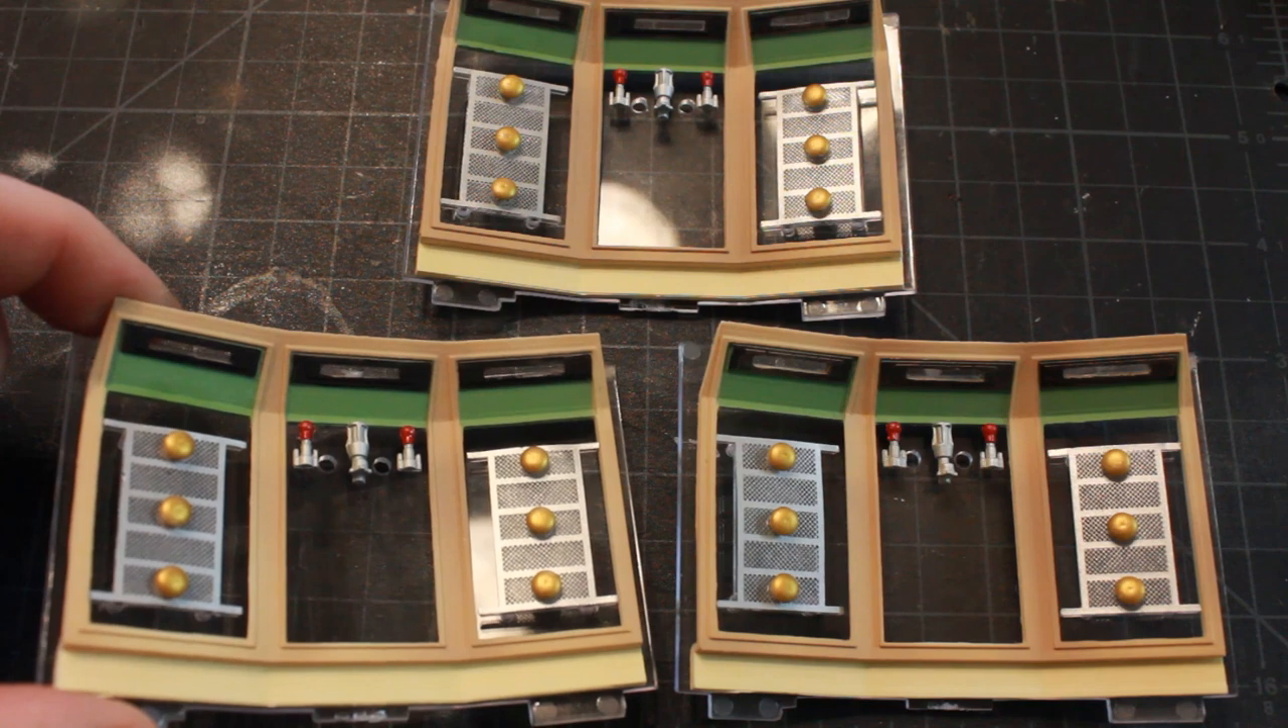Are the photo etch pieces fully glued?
Yes.